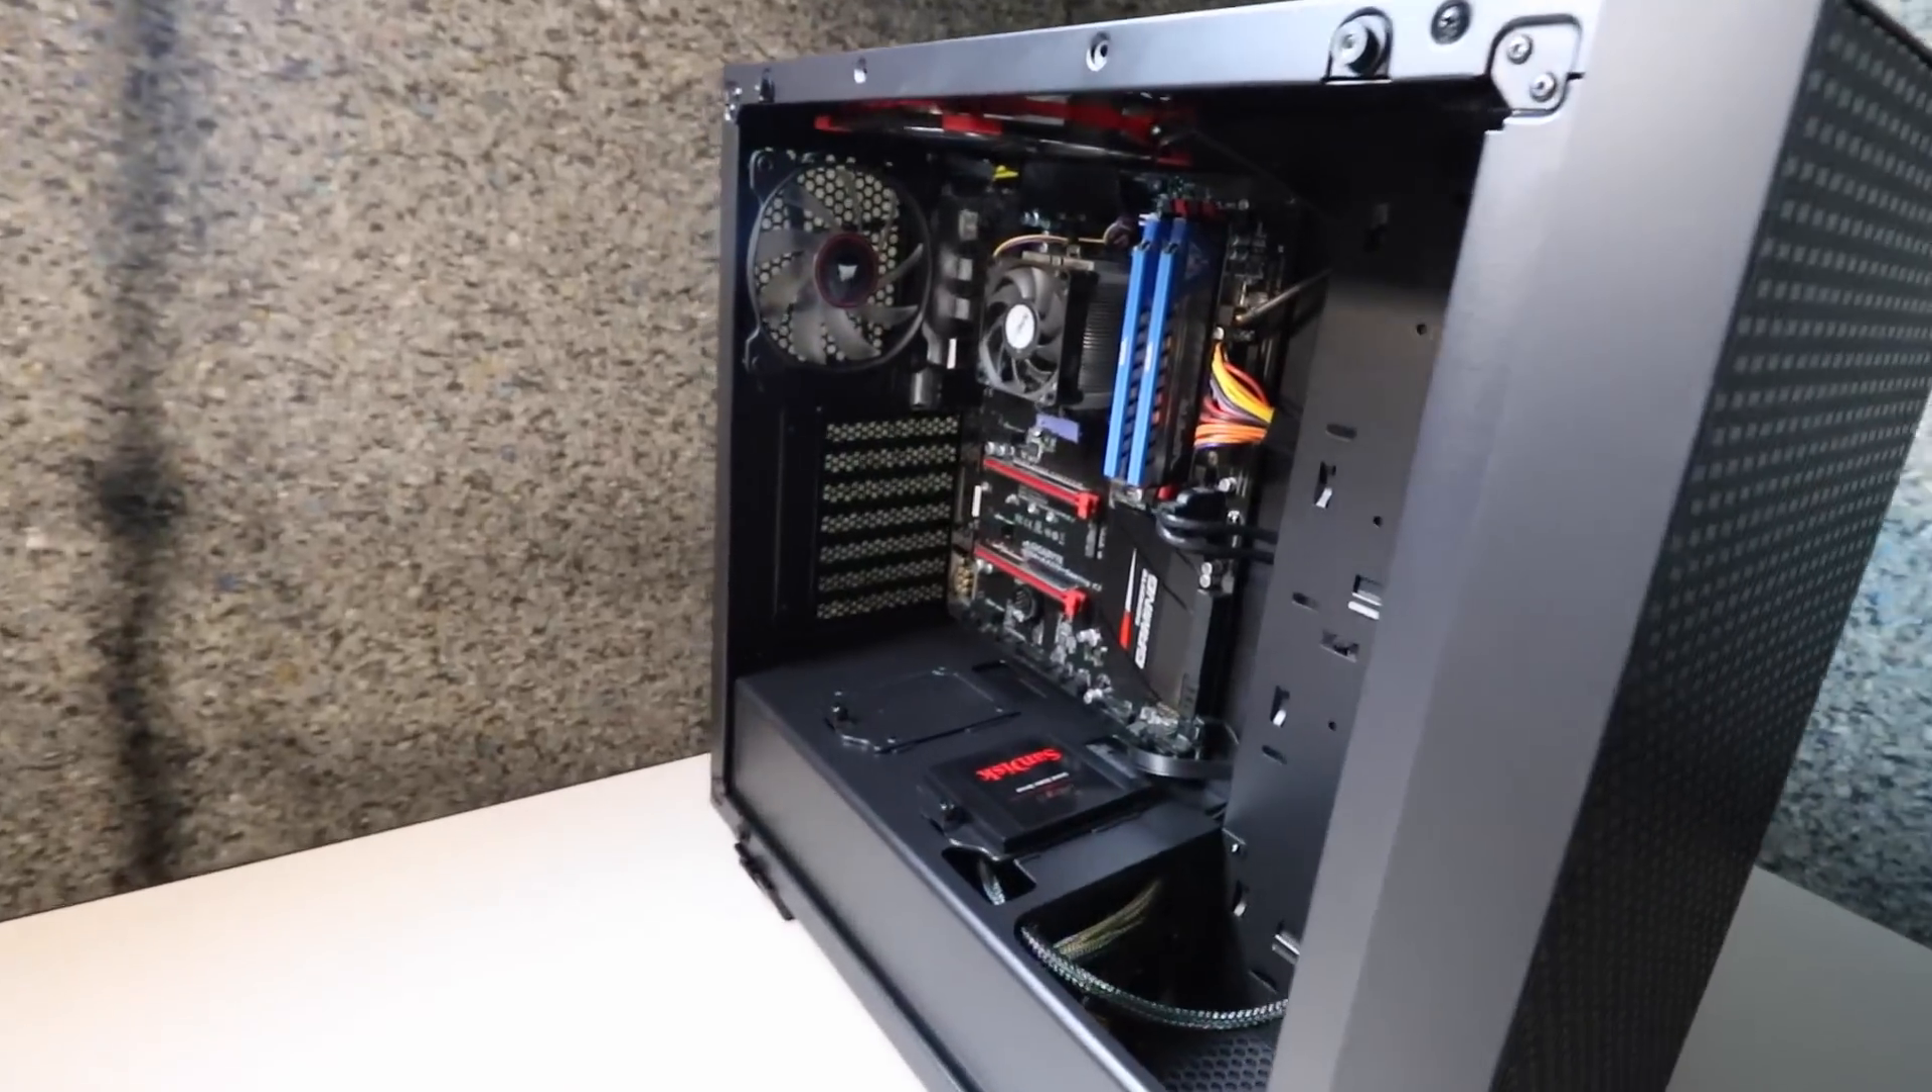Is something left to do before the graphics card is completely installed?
Yes.